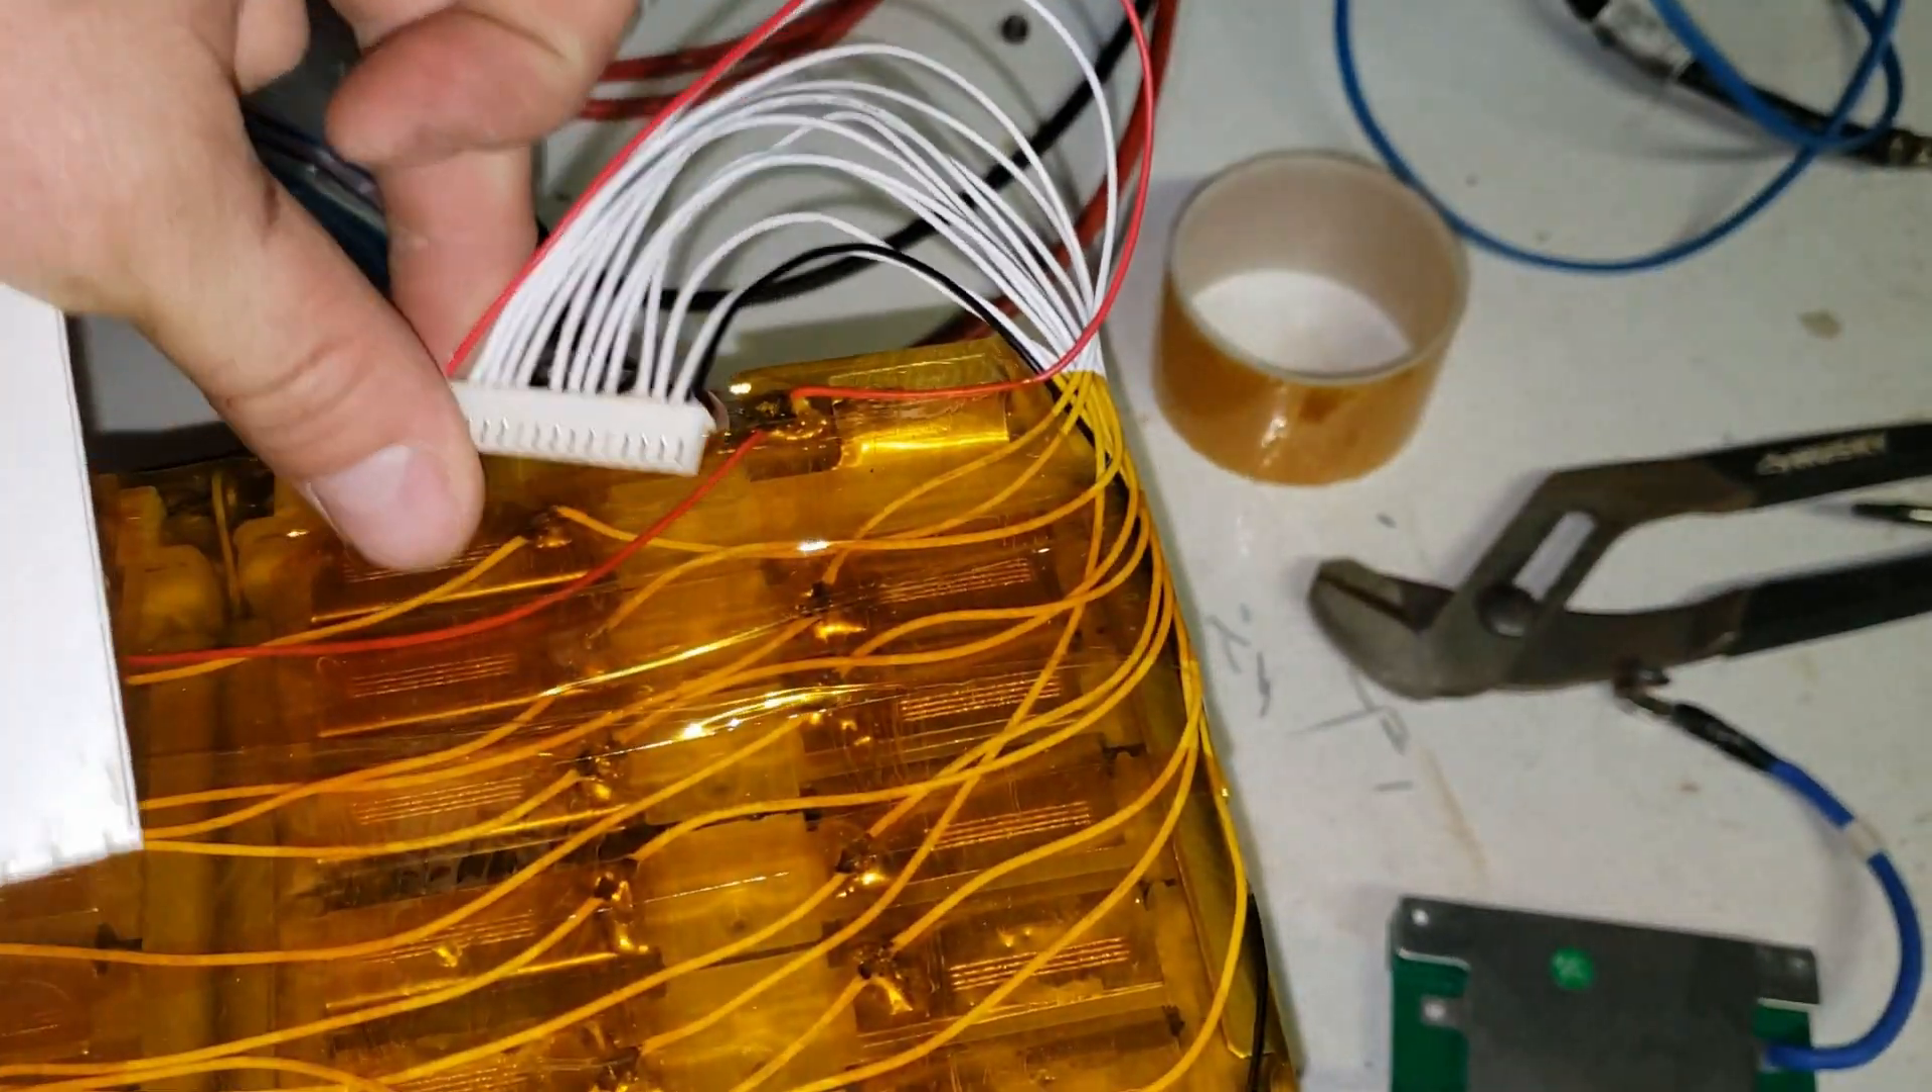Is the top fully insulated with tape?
Yes.